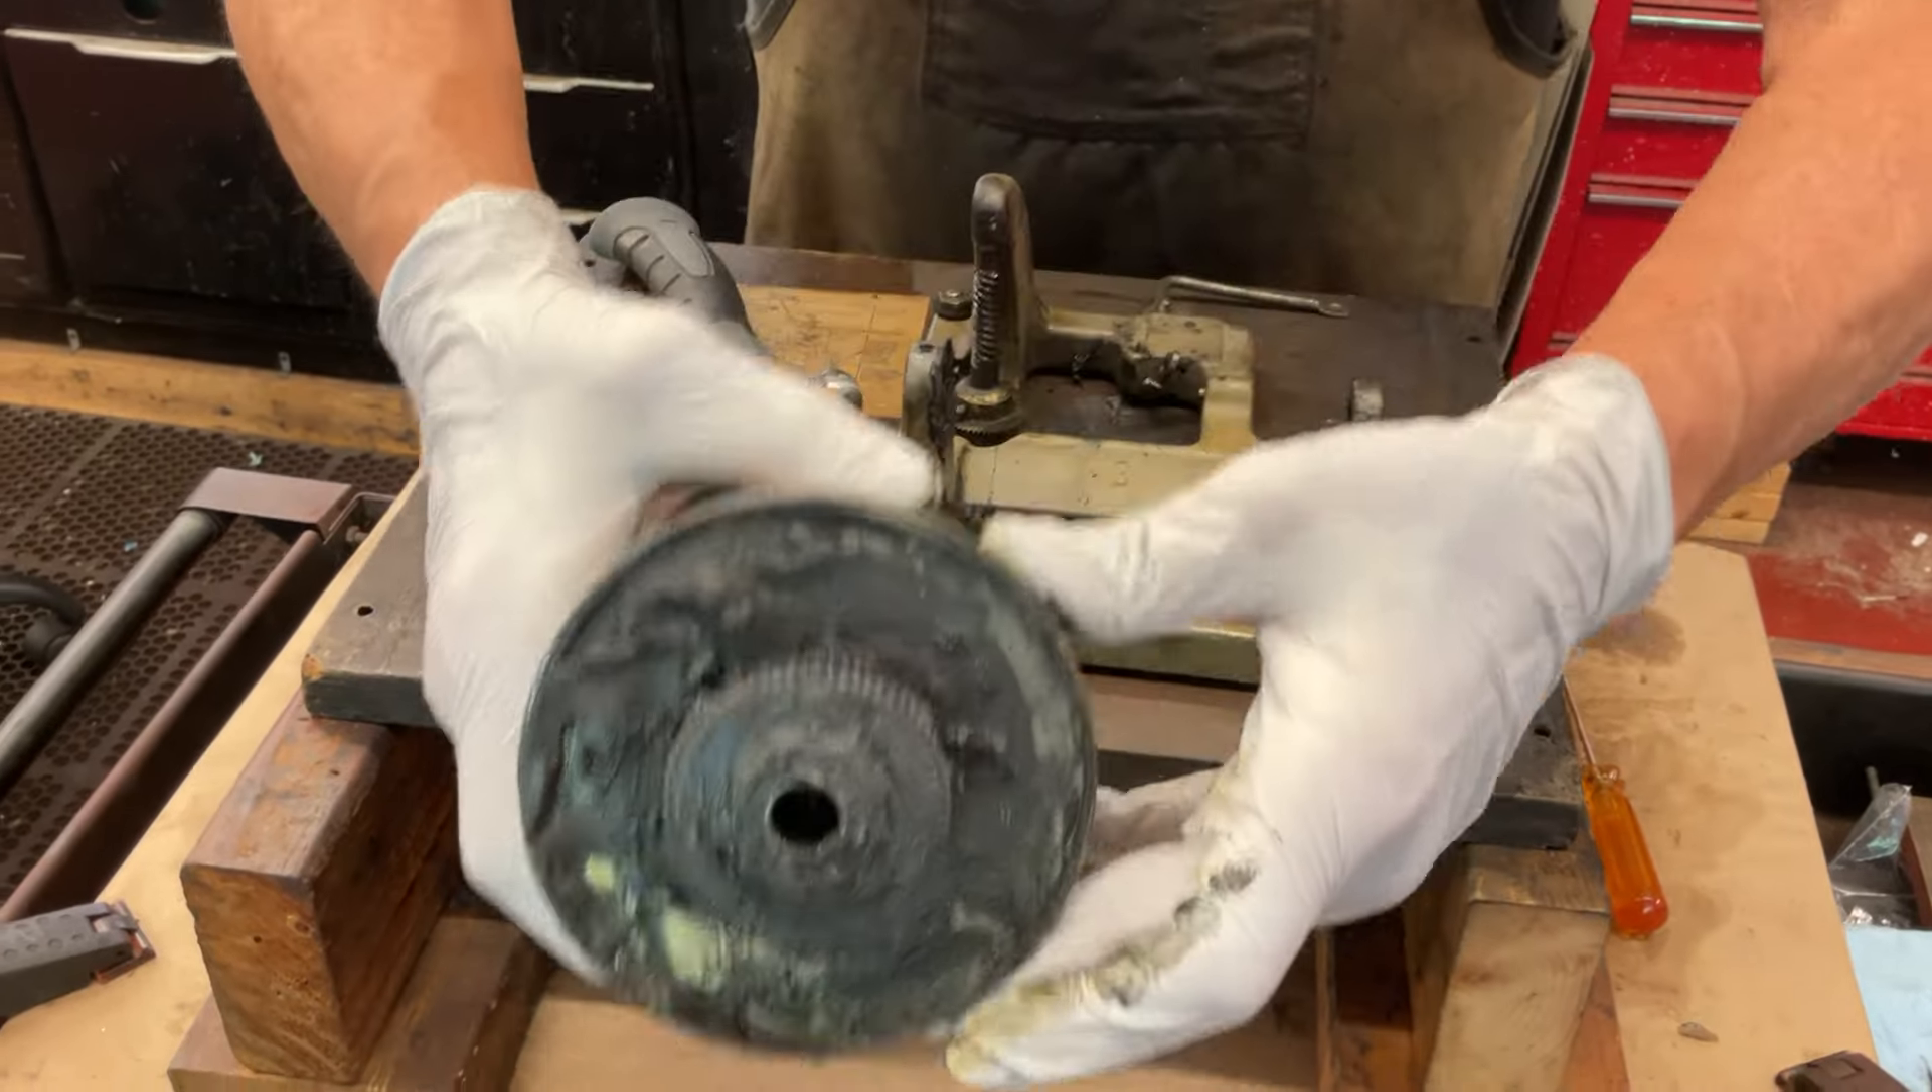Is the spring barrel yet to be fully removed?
No.